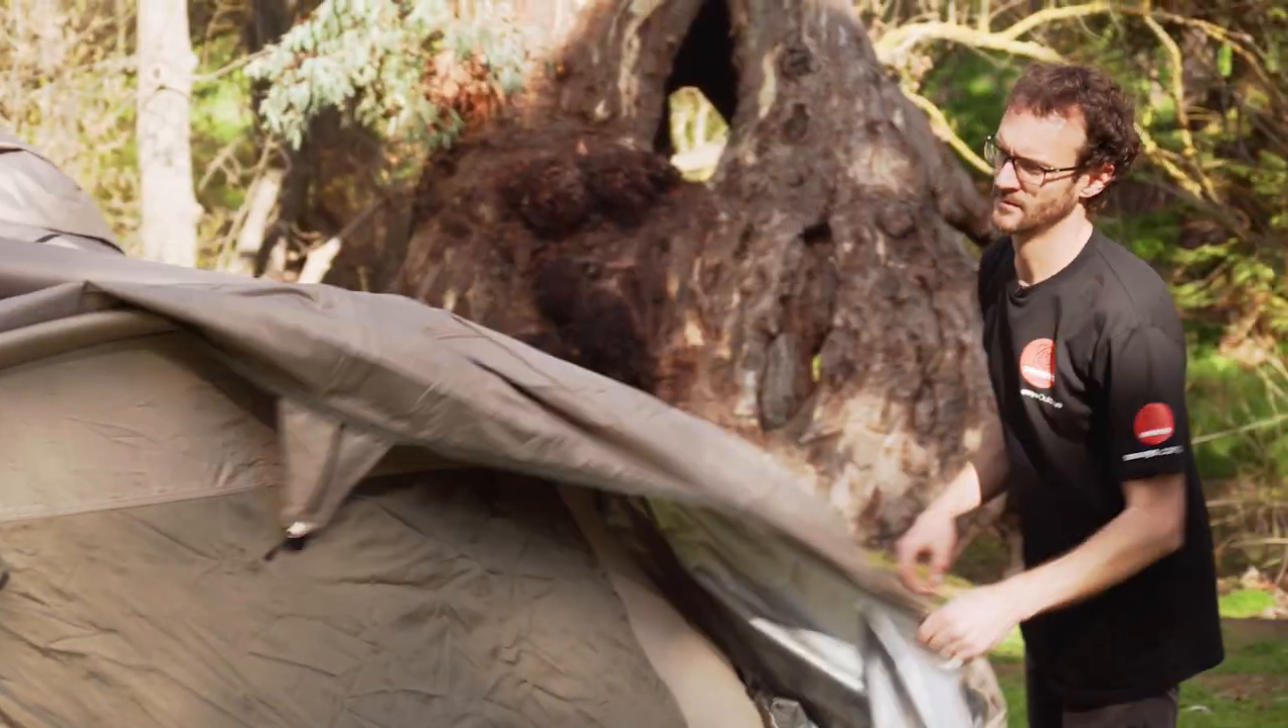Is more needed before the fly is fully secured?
Yes.